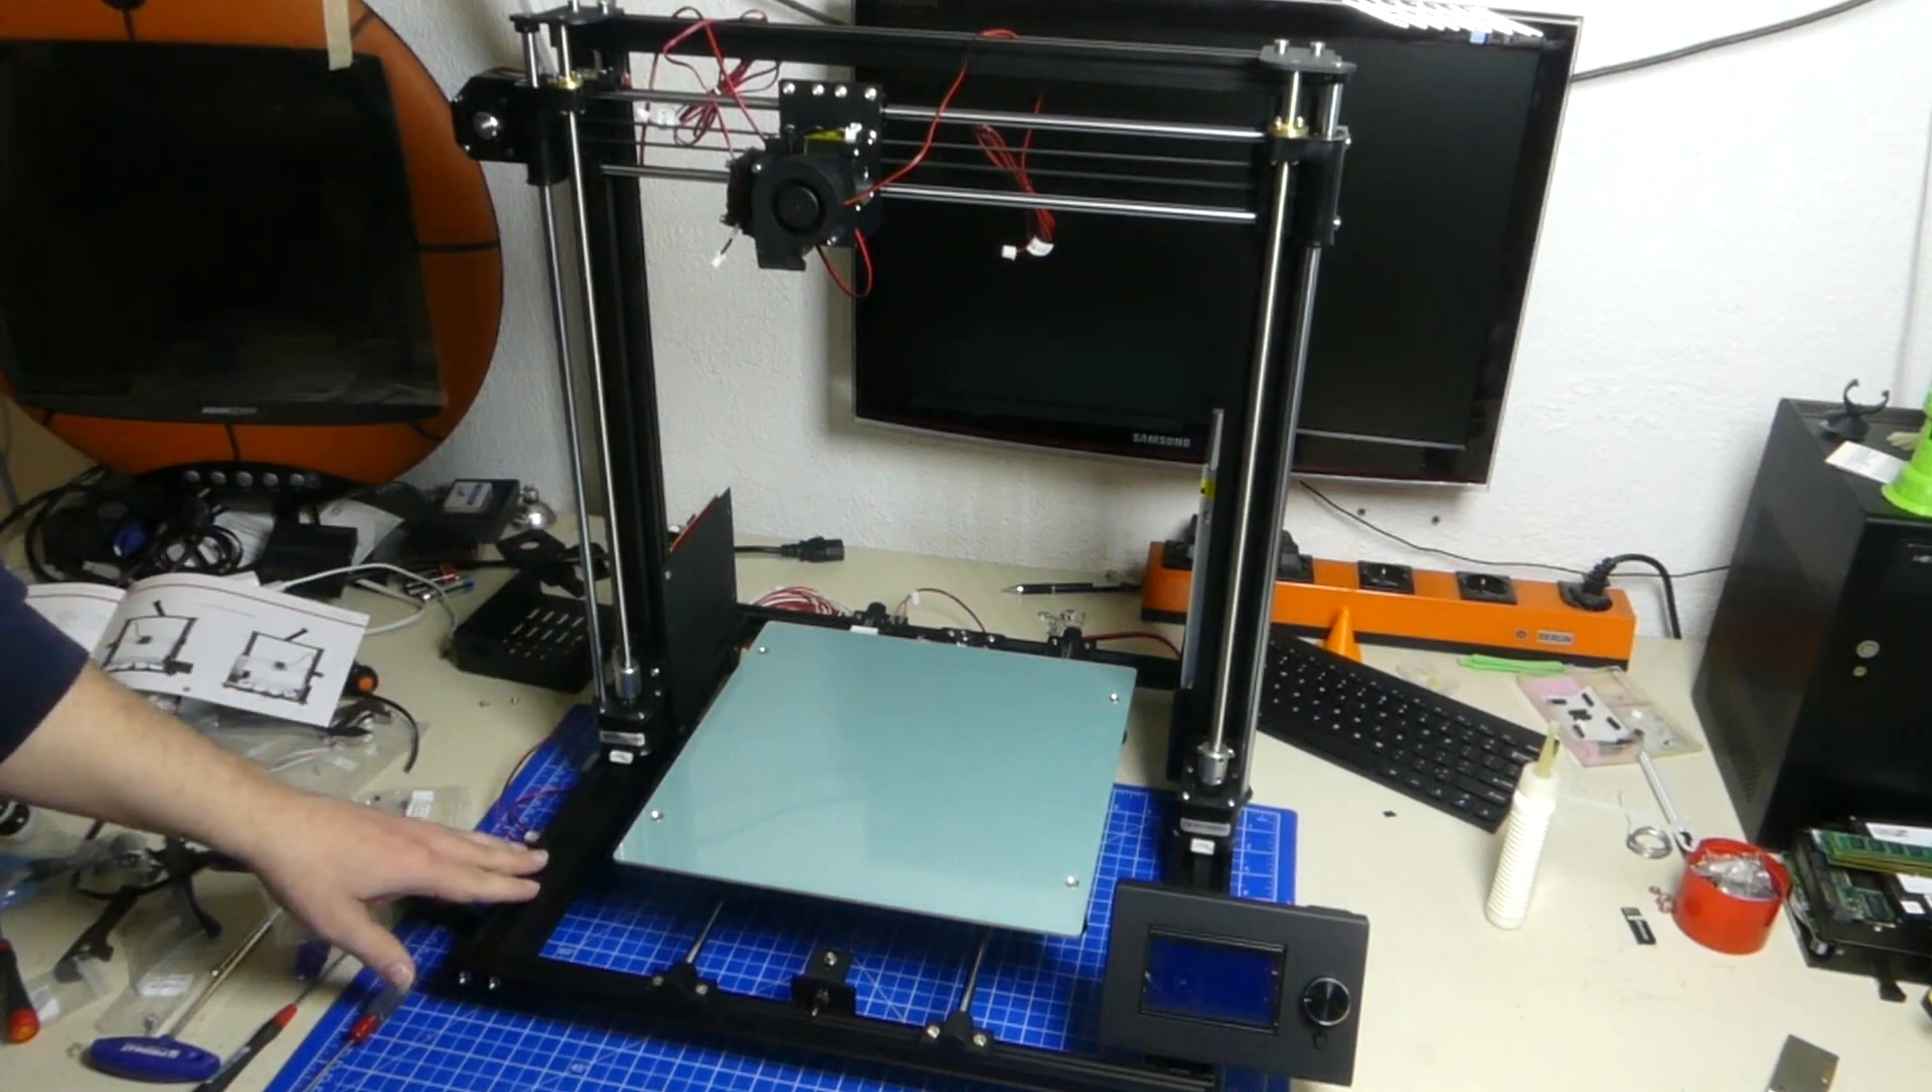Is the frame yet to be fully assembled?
No.